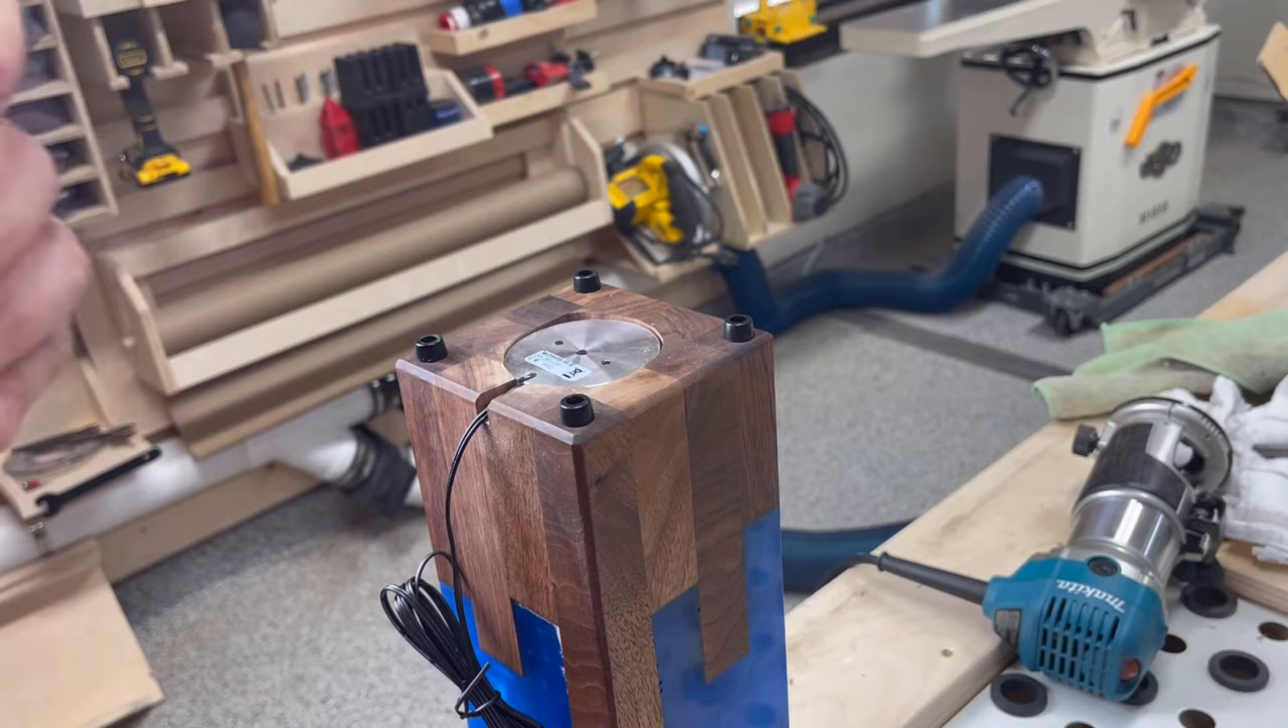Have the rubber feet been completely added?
Yes.